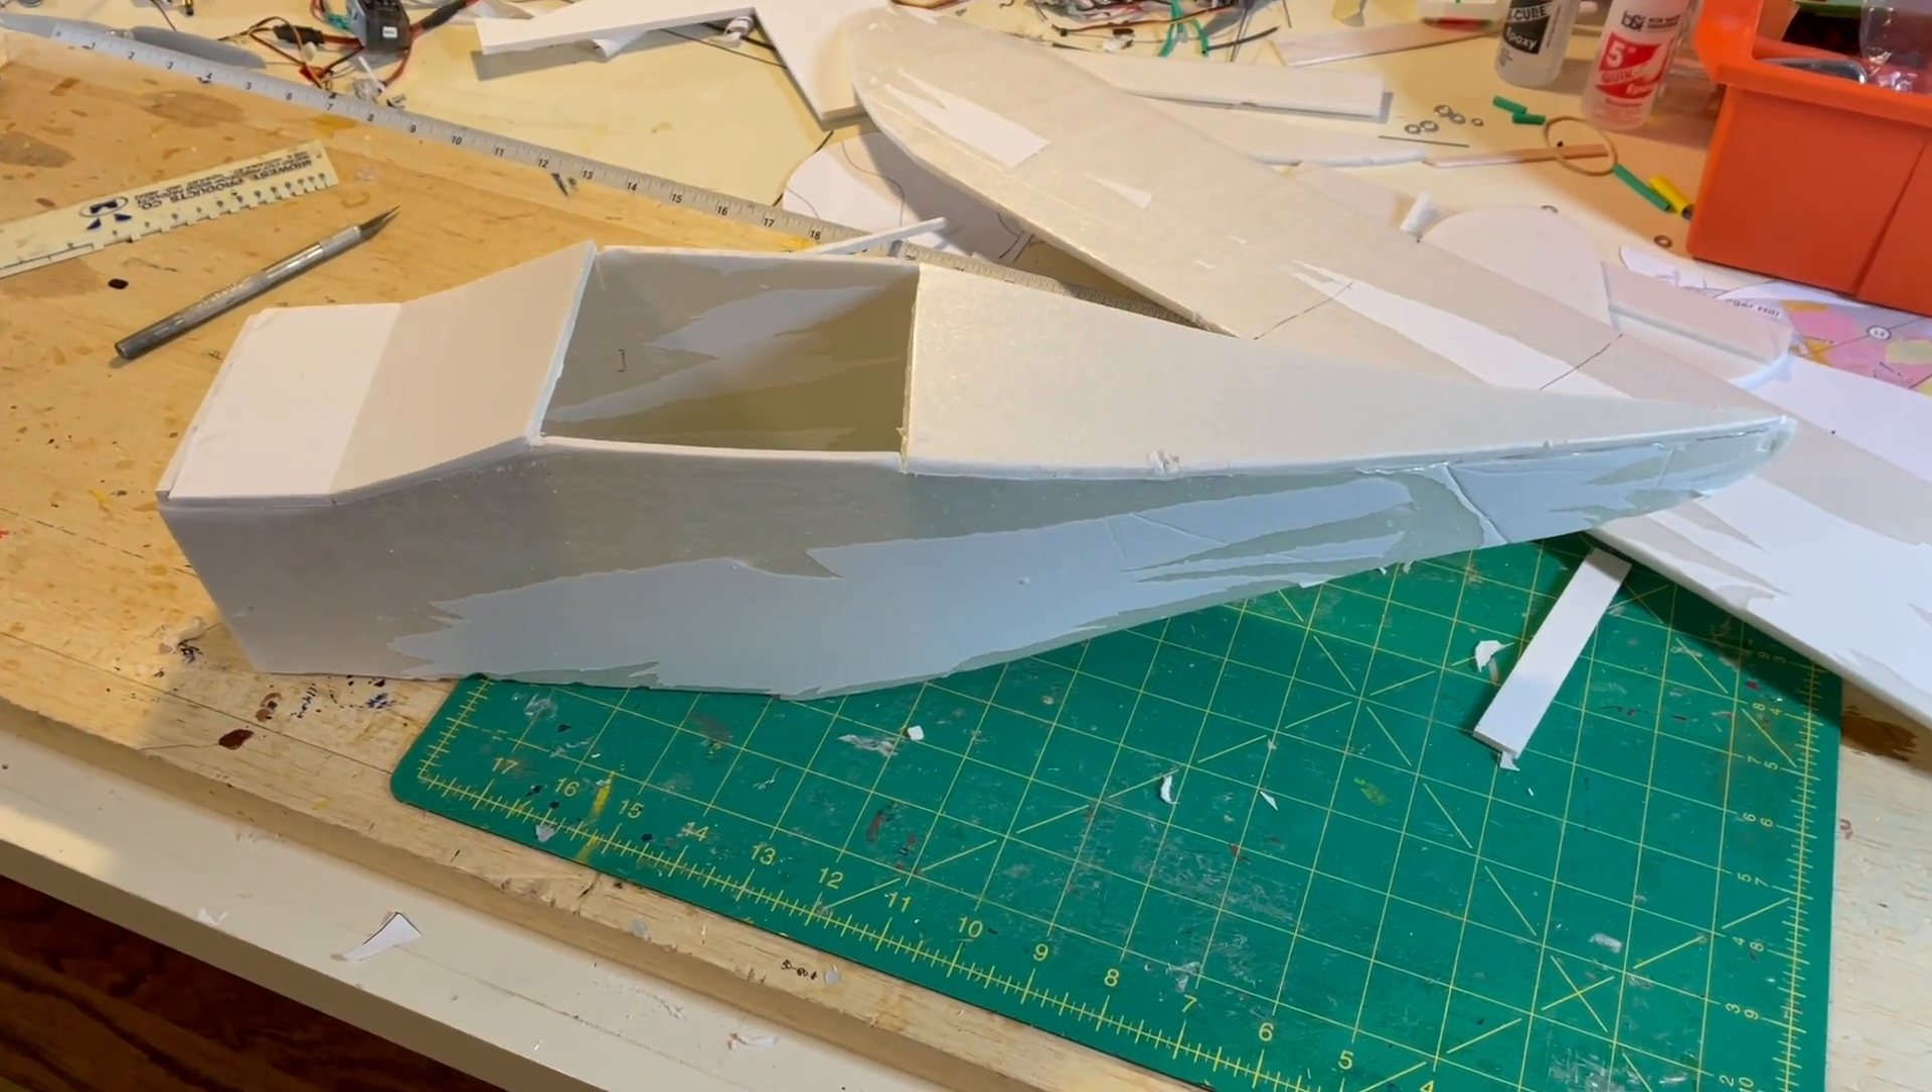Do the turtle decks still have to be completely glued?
No.